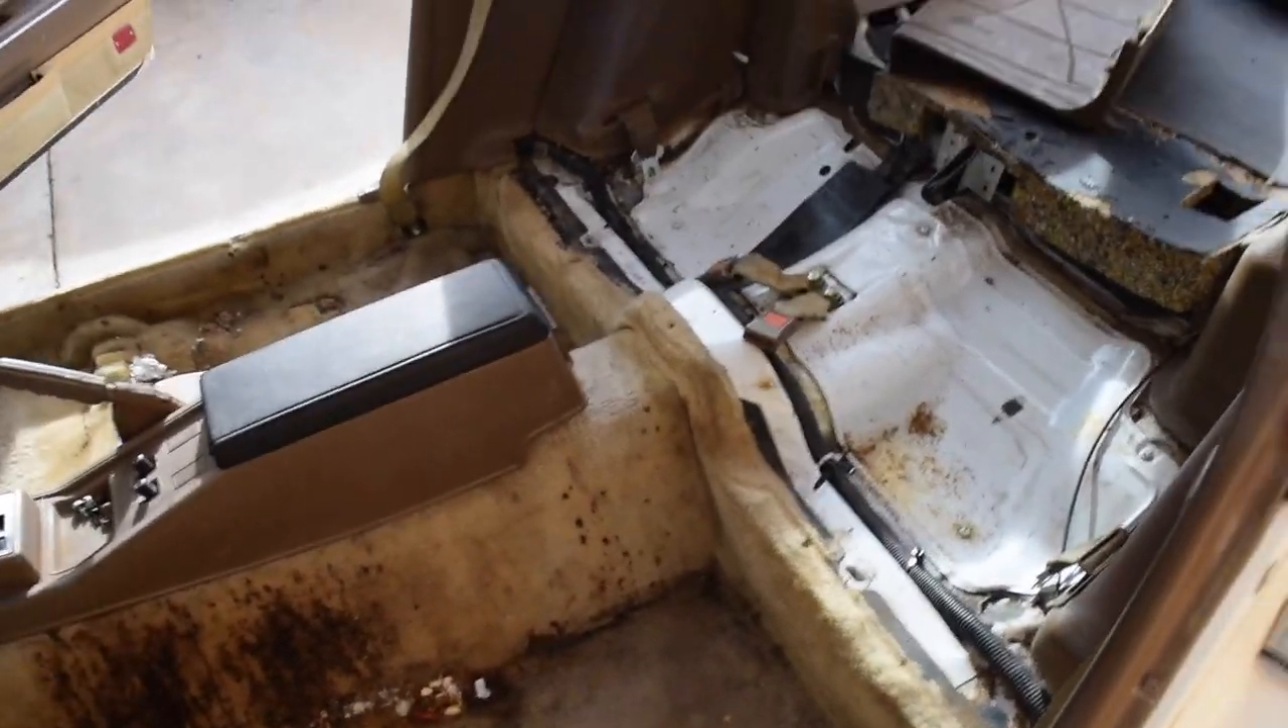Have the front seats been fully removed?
Yes.